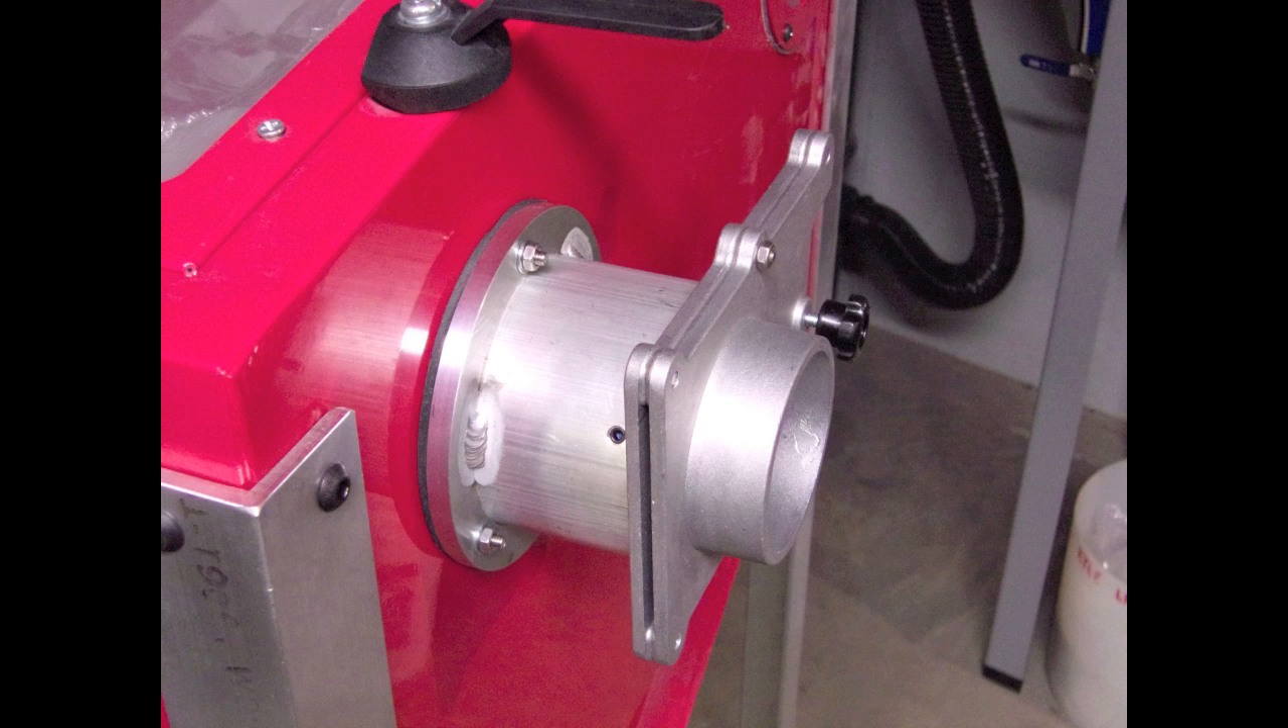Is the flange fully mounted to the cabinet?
Yes.